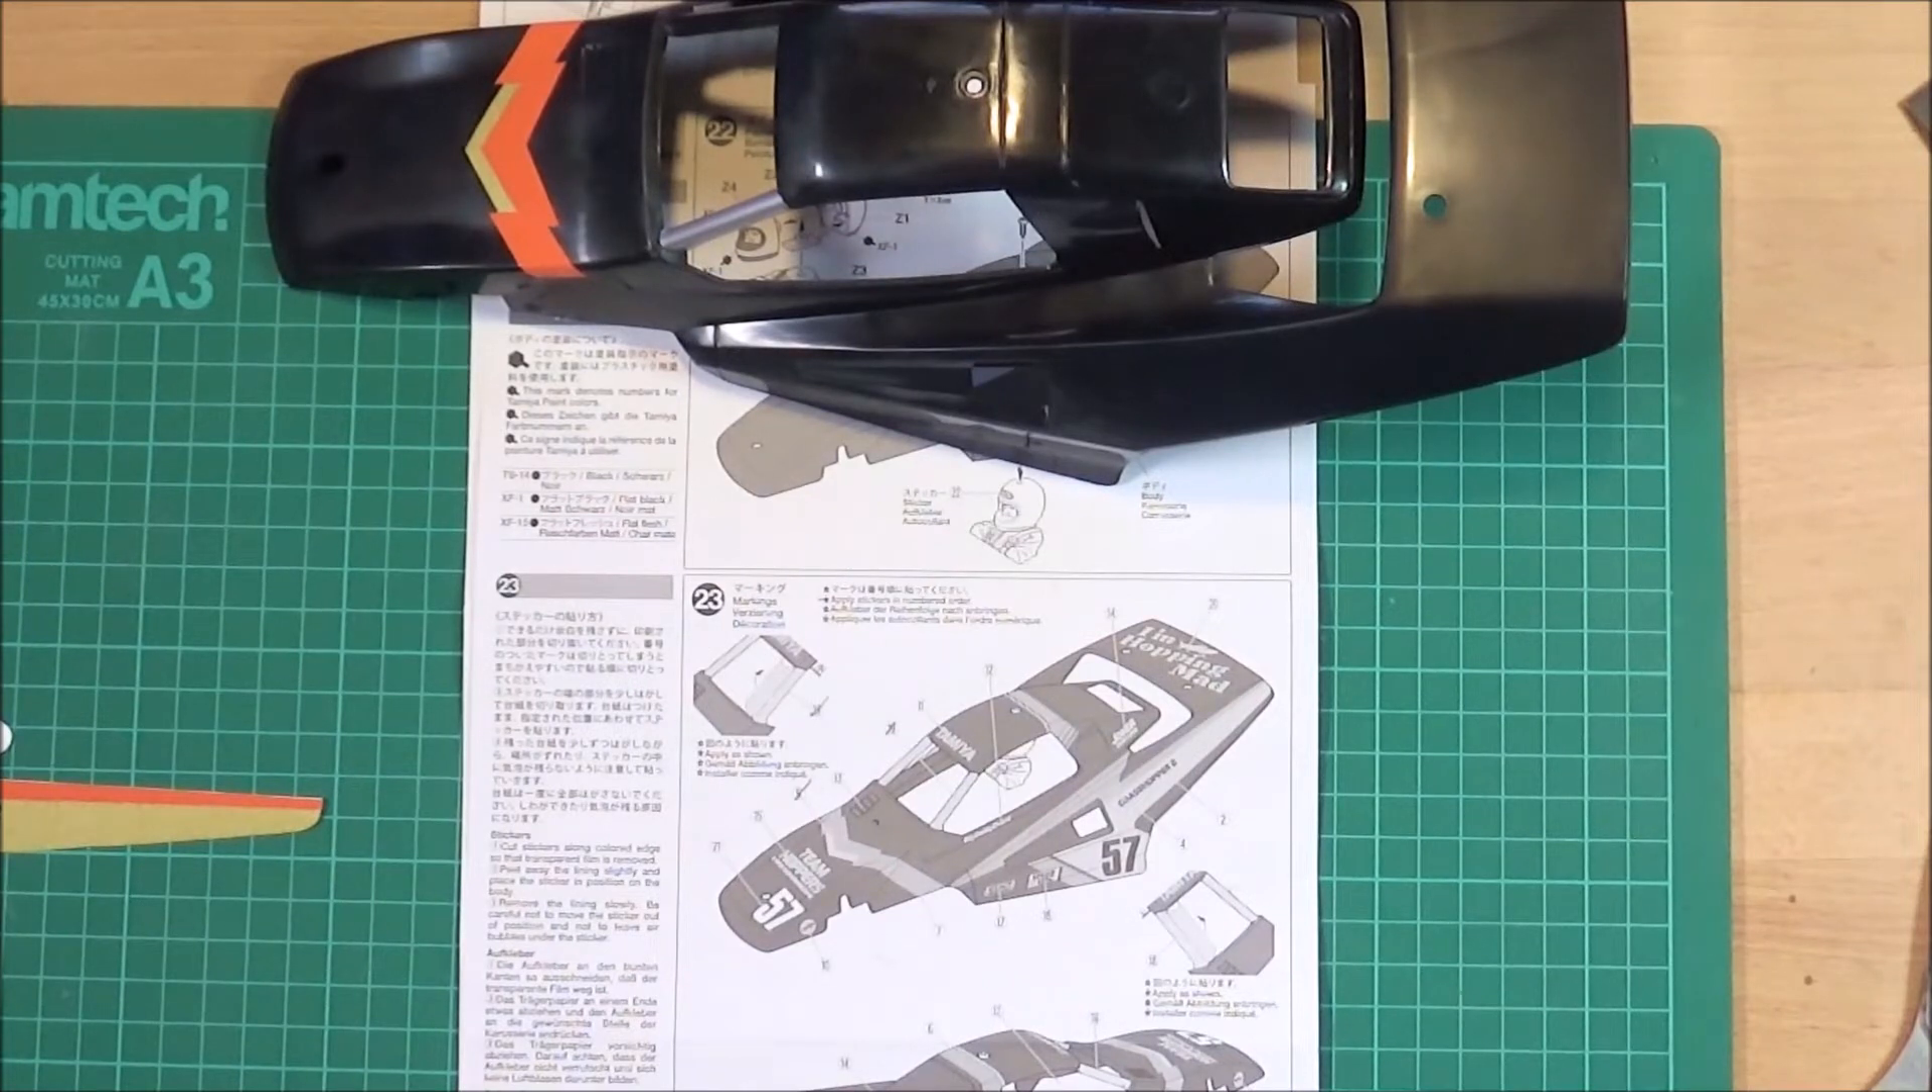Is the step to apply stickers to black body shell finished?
No.